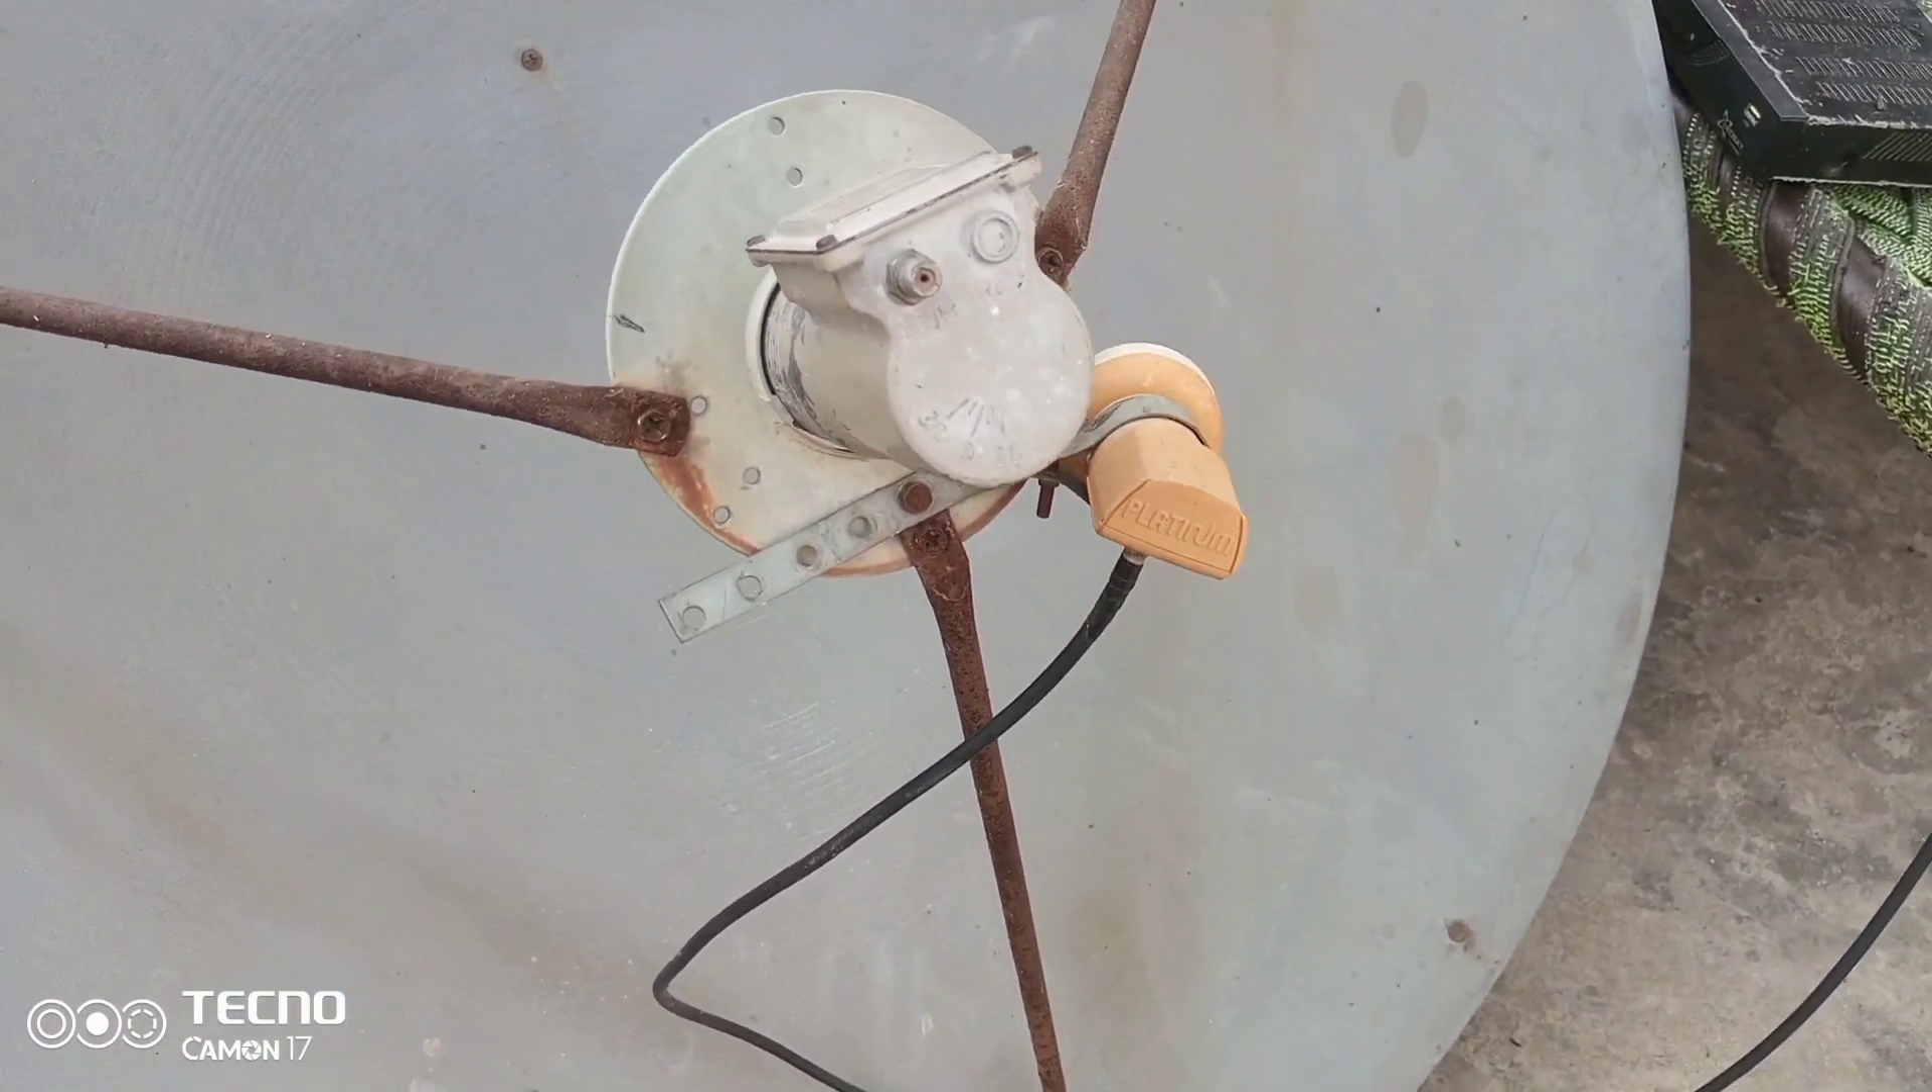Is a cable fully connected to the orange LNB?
Yes.